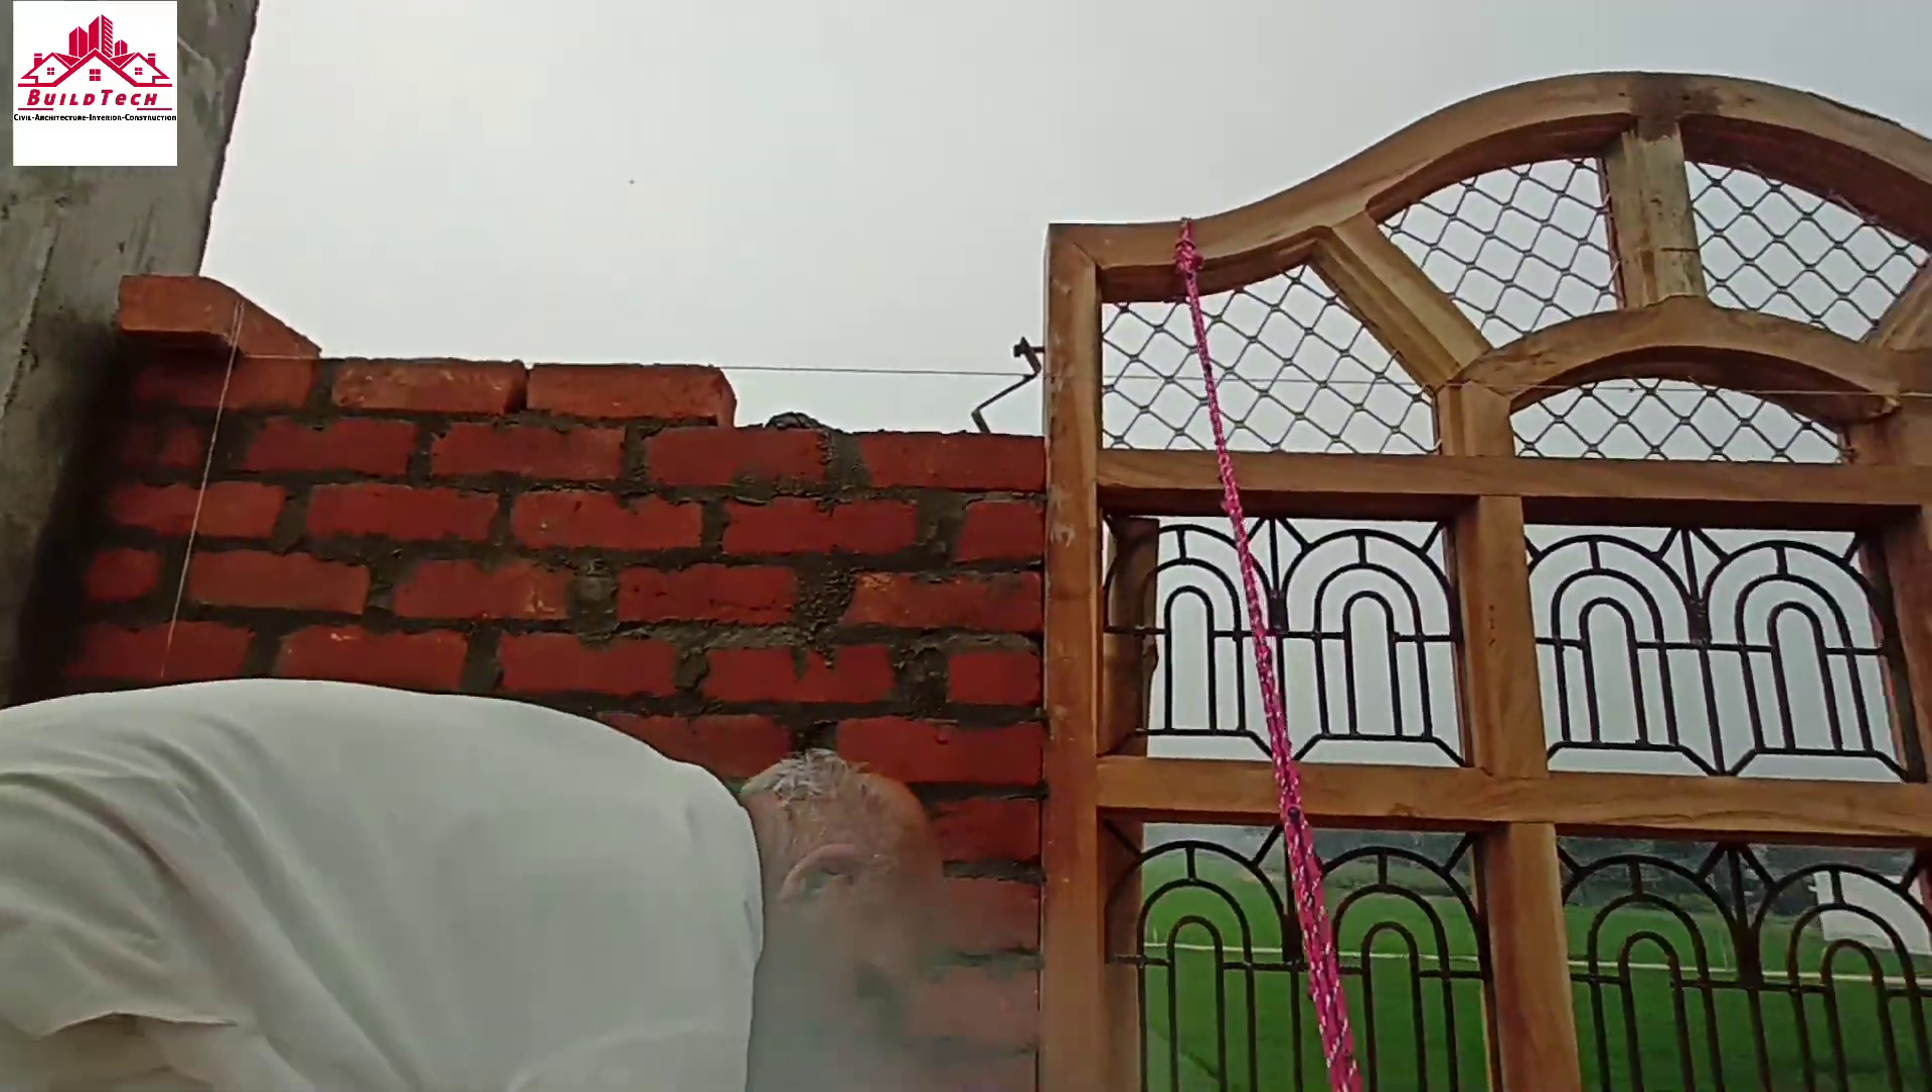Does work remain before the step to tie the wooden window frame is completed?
No.